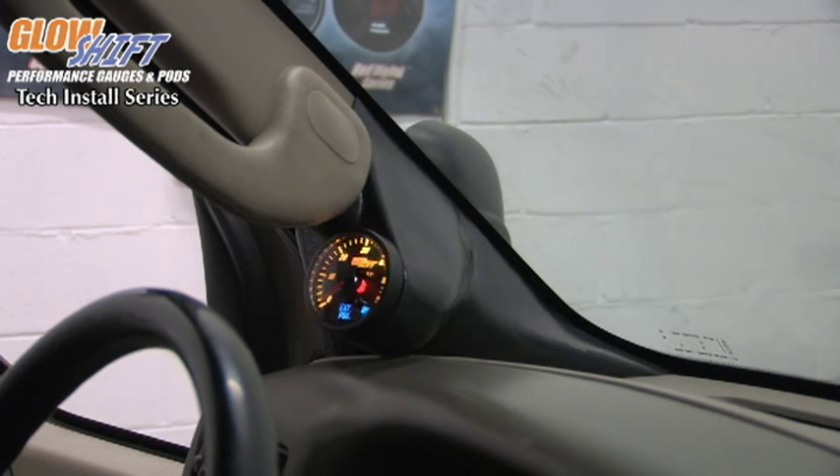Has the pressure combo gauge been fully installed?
Yes.